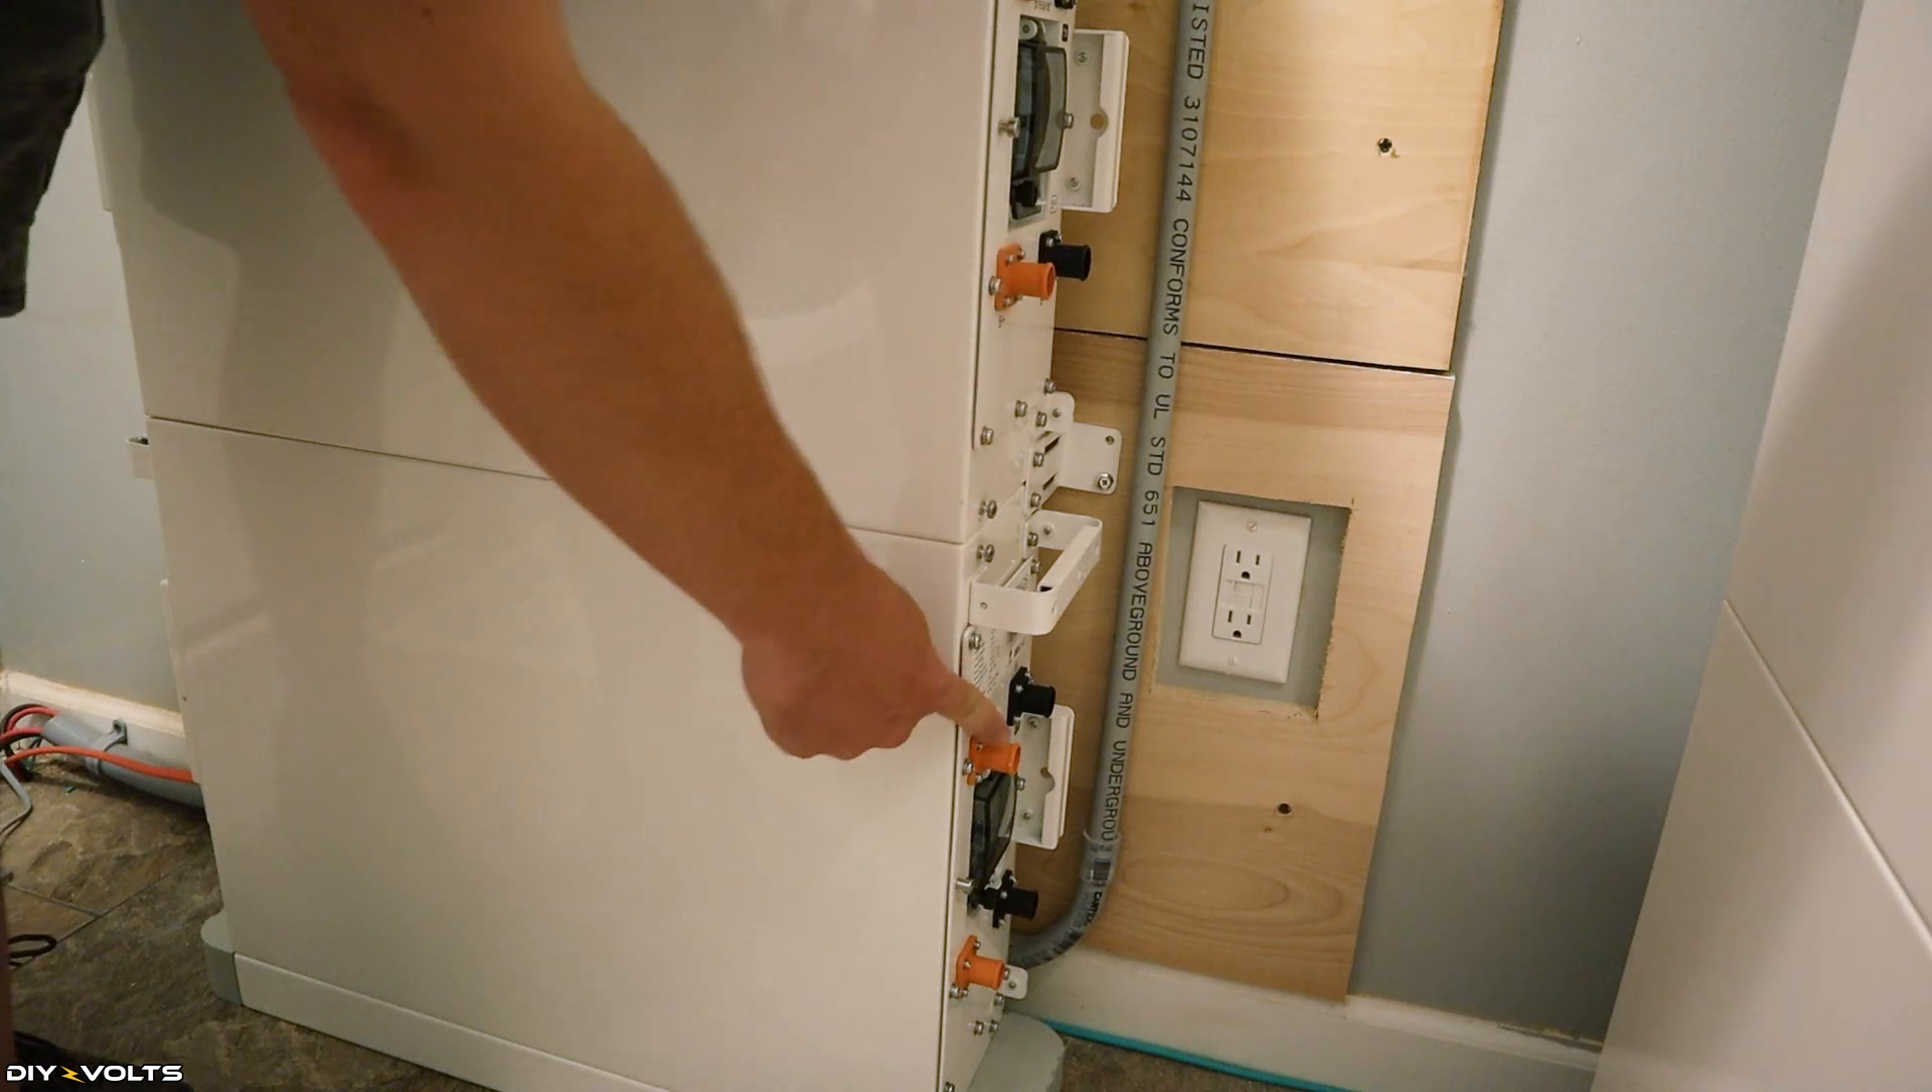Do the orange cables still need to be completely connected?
Yes.